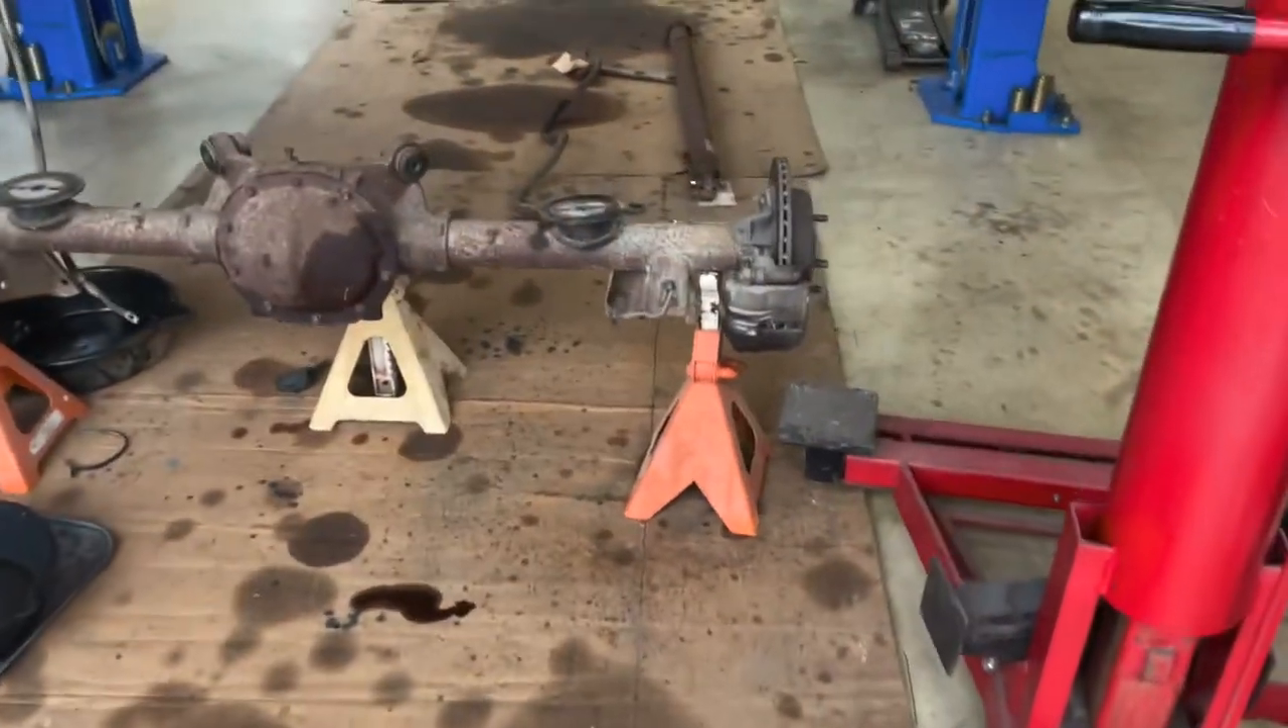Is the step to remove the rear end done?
Yes.